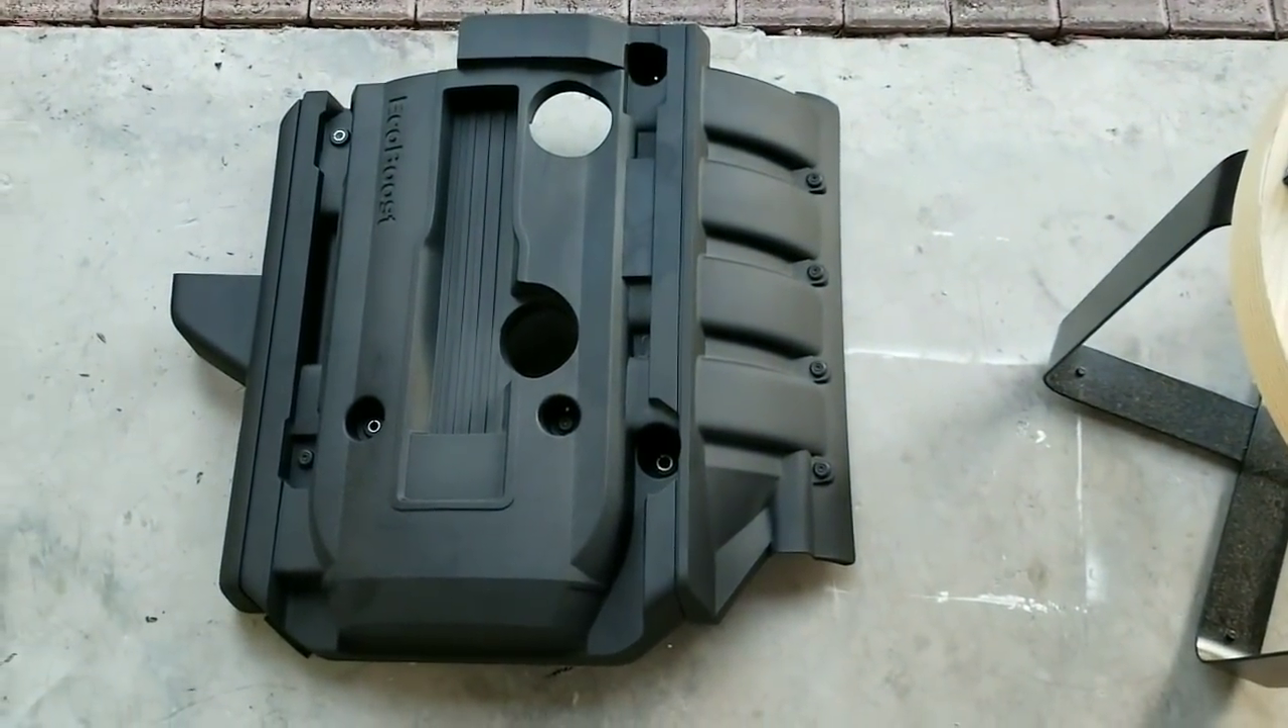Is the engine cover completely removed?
Yes.